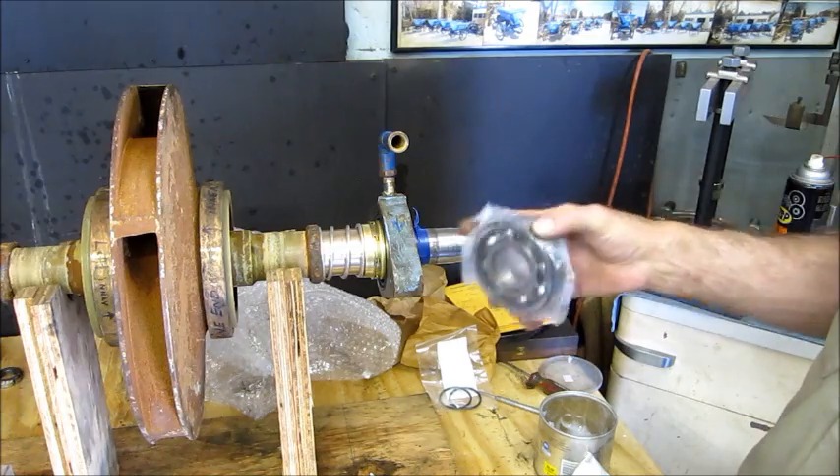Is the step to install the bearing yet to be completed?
Yes.